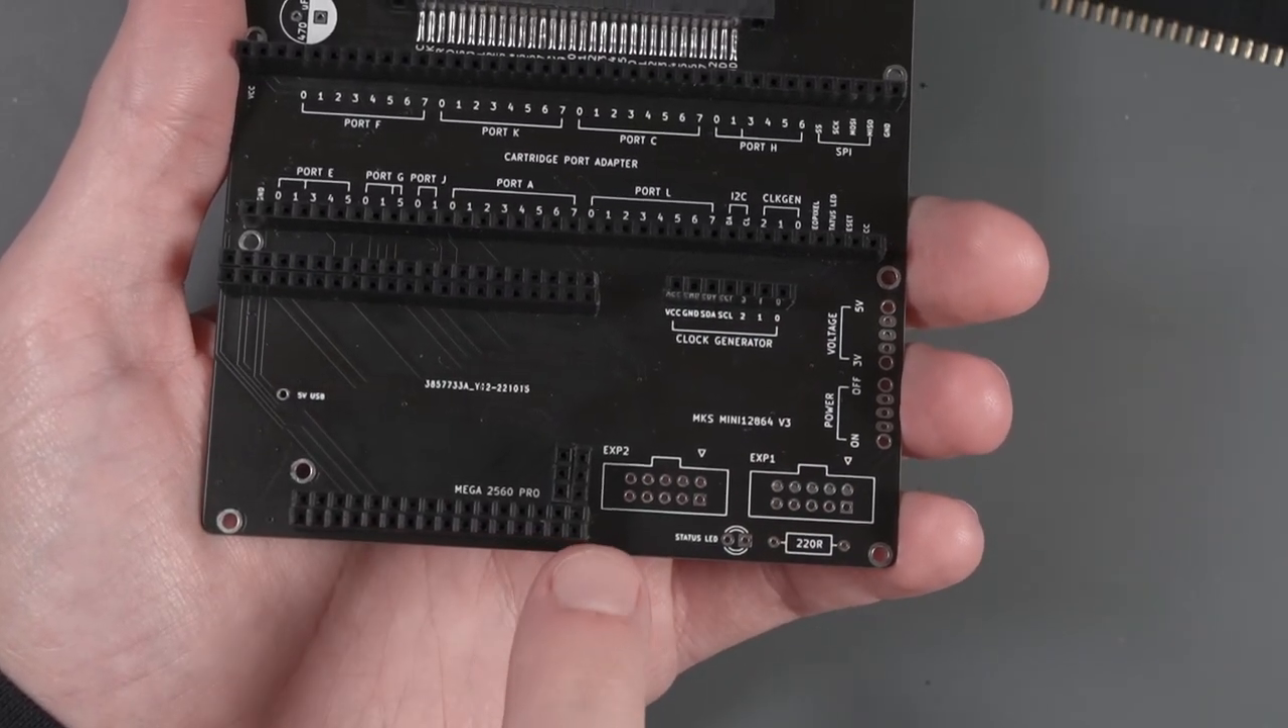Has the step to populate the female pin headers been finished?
Yes.